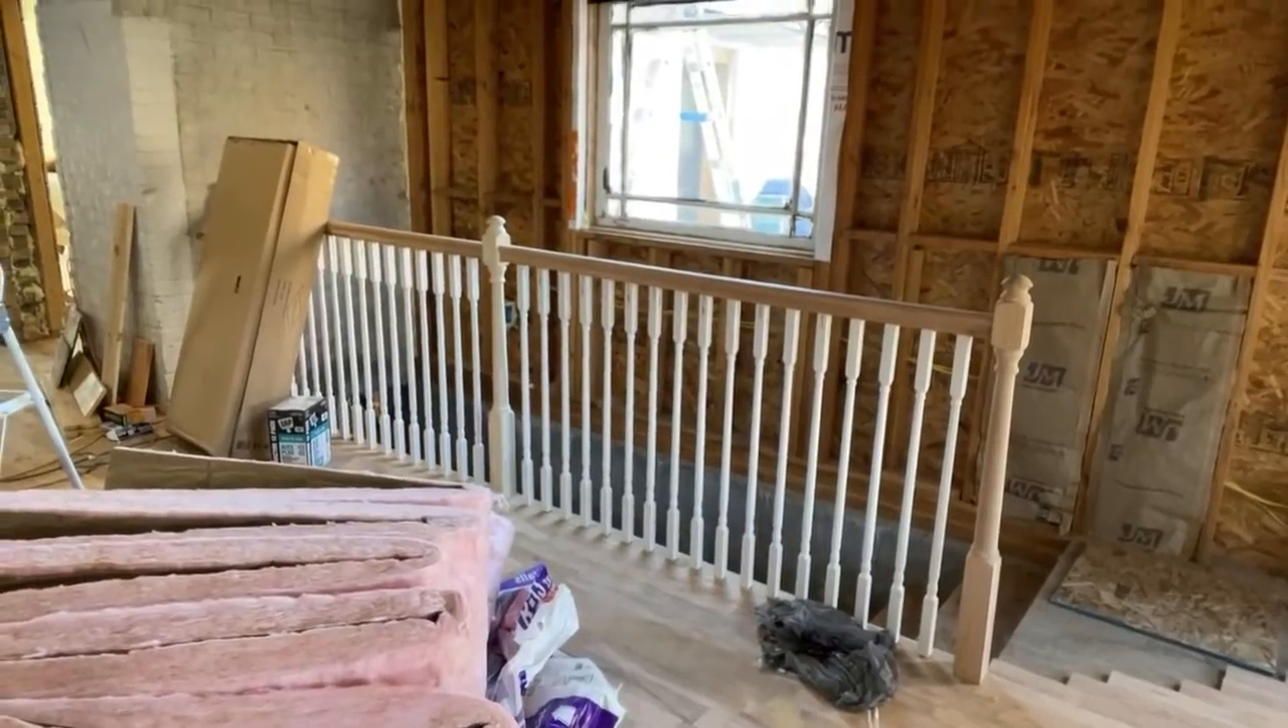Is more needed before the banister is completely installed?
No.